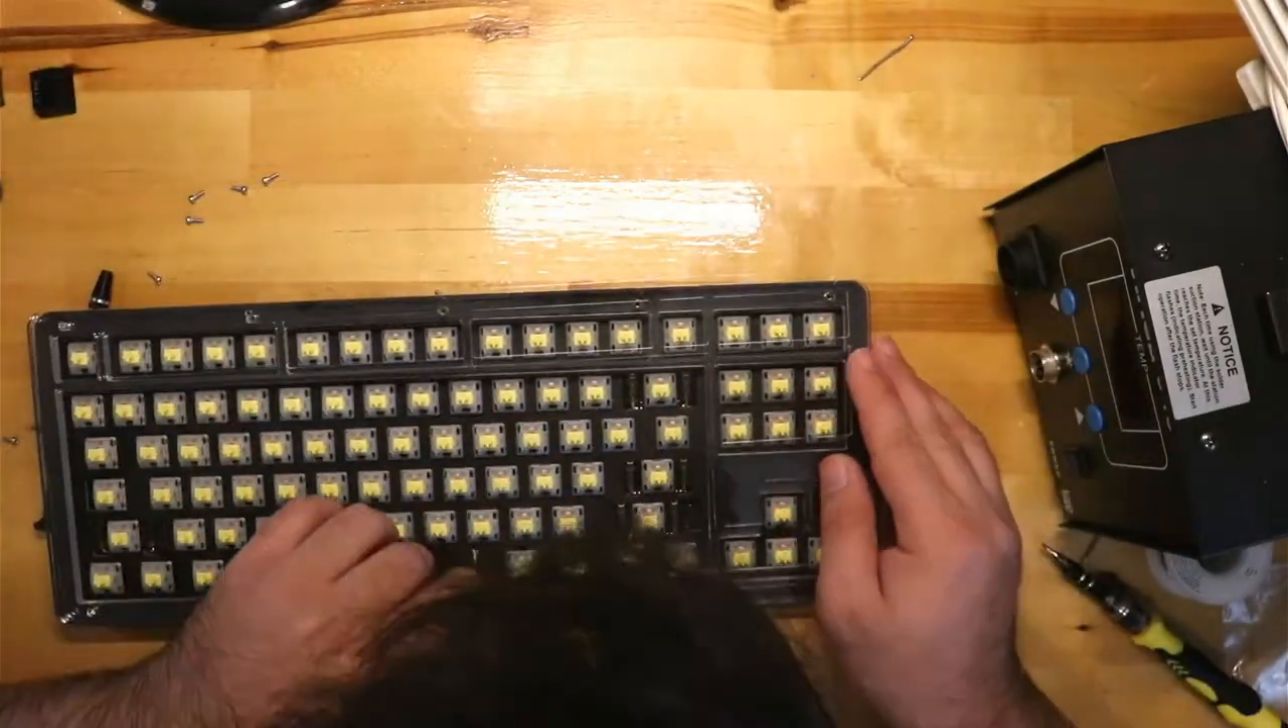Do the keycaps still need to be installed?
Yes.